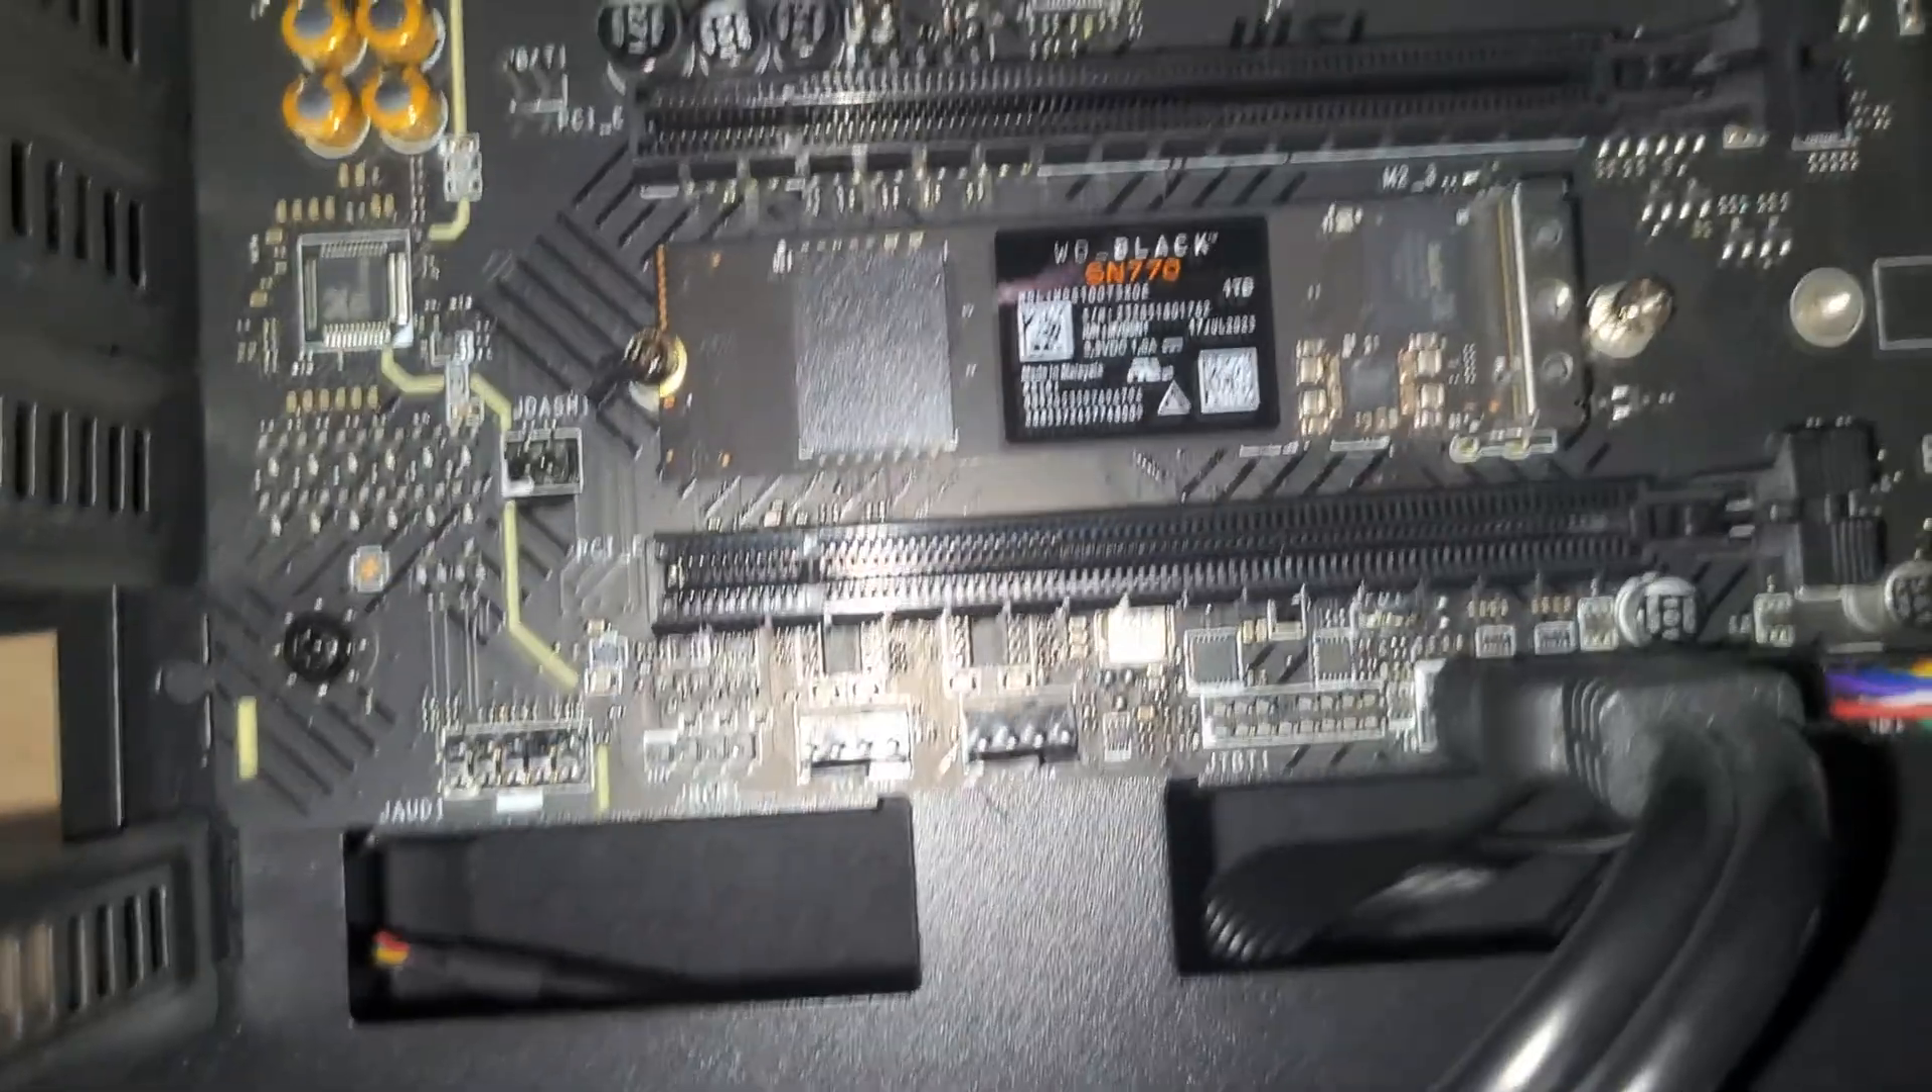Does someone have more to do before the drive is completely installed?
No.